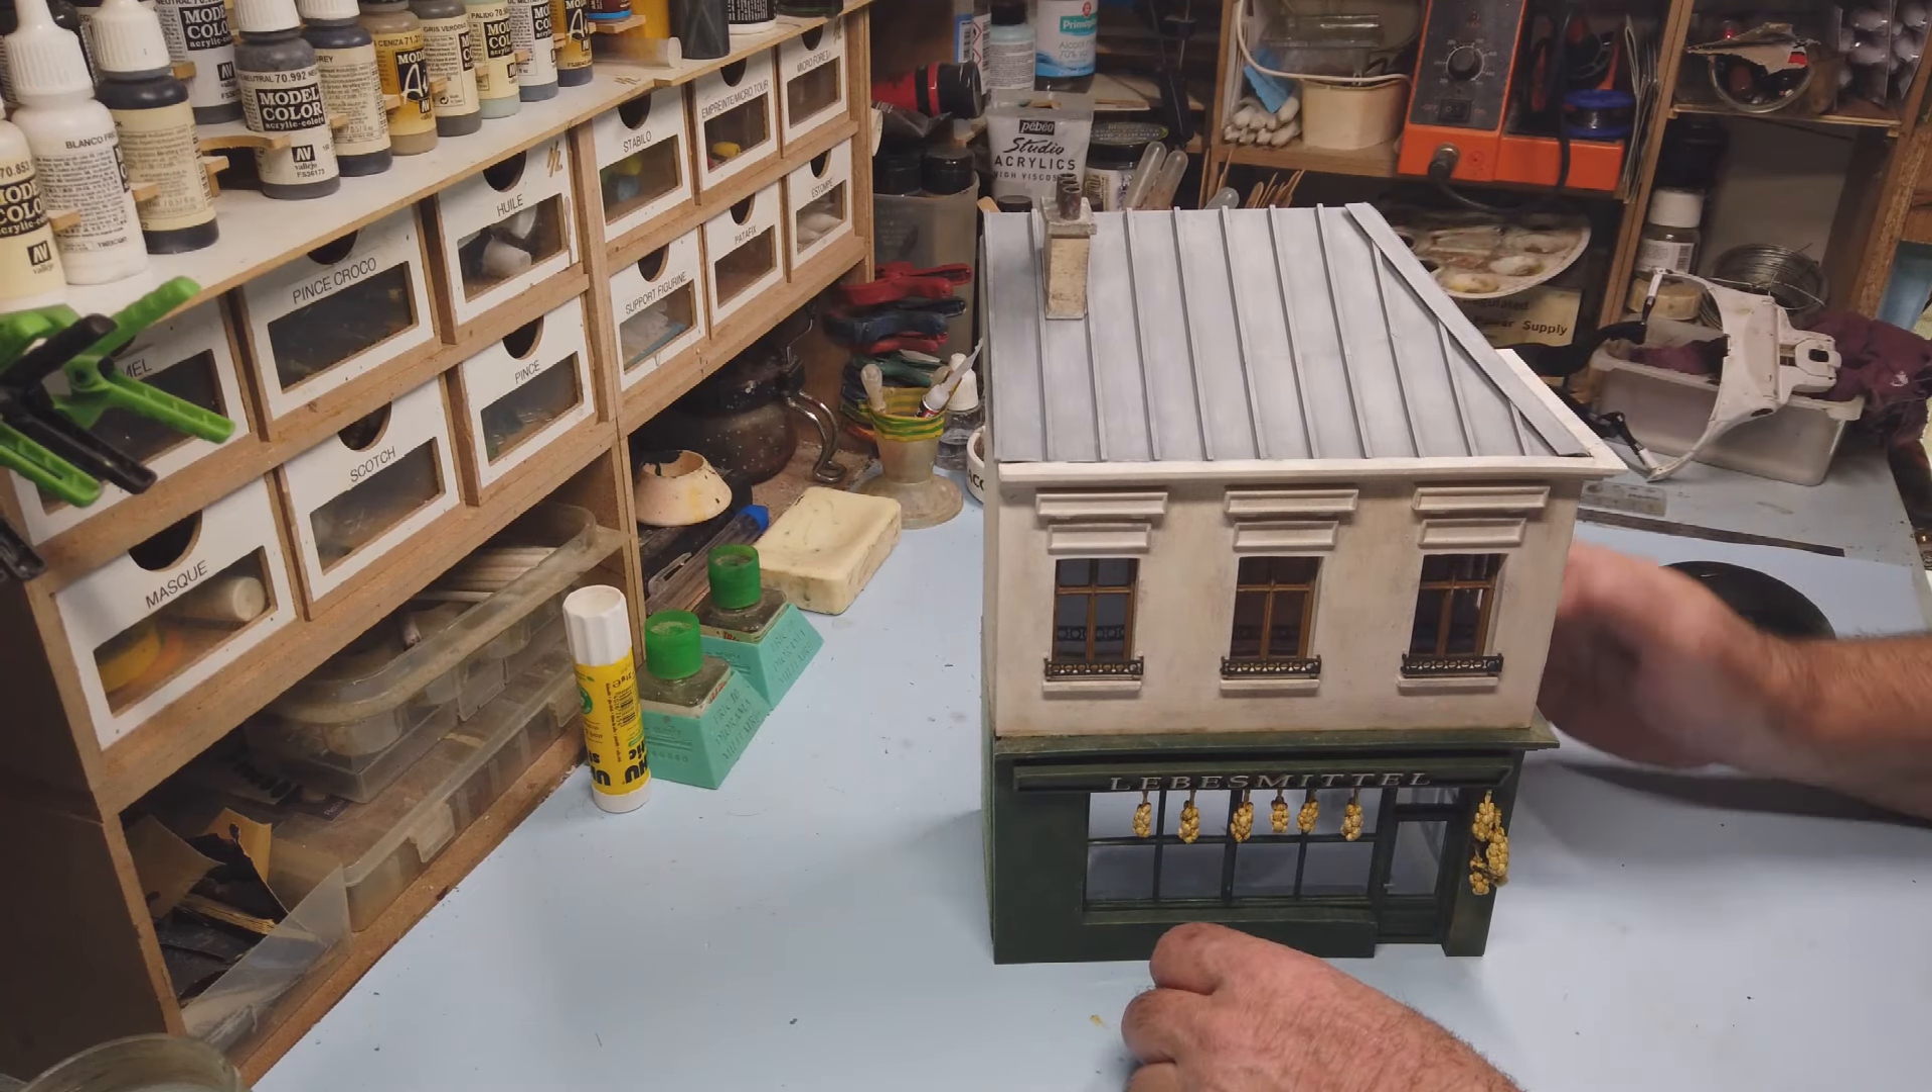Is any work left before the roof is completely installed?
No.